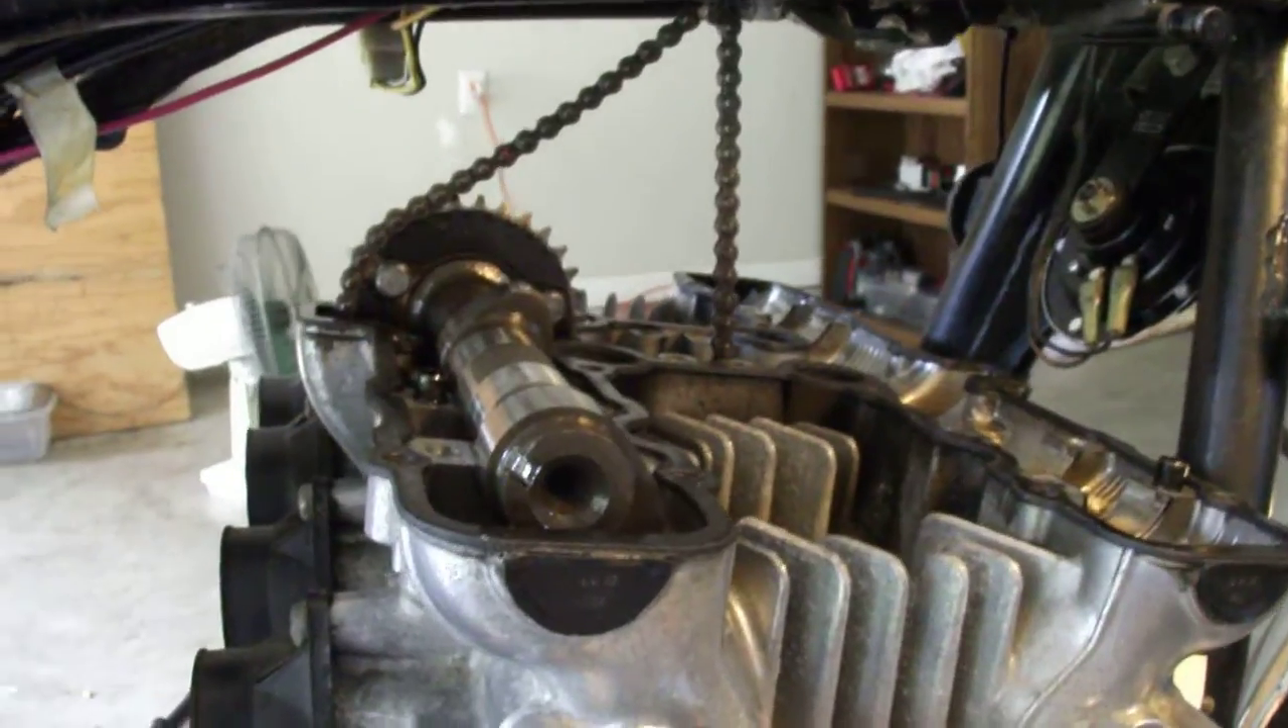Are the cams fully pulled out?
No.